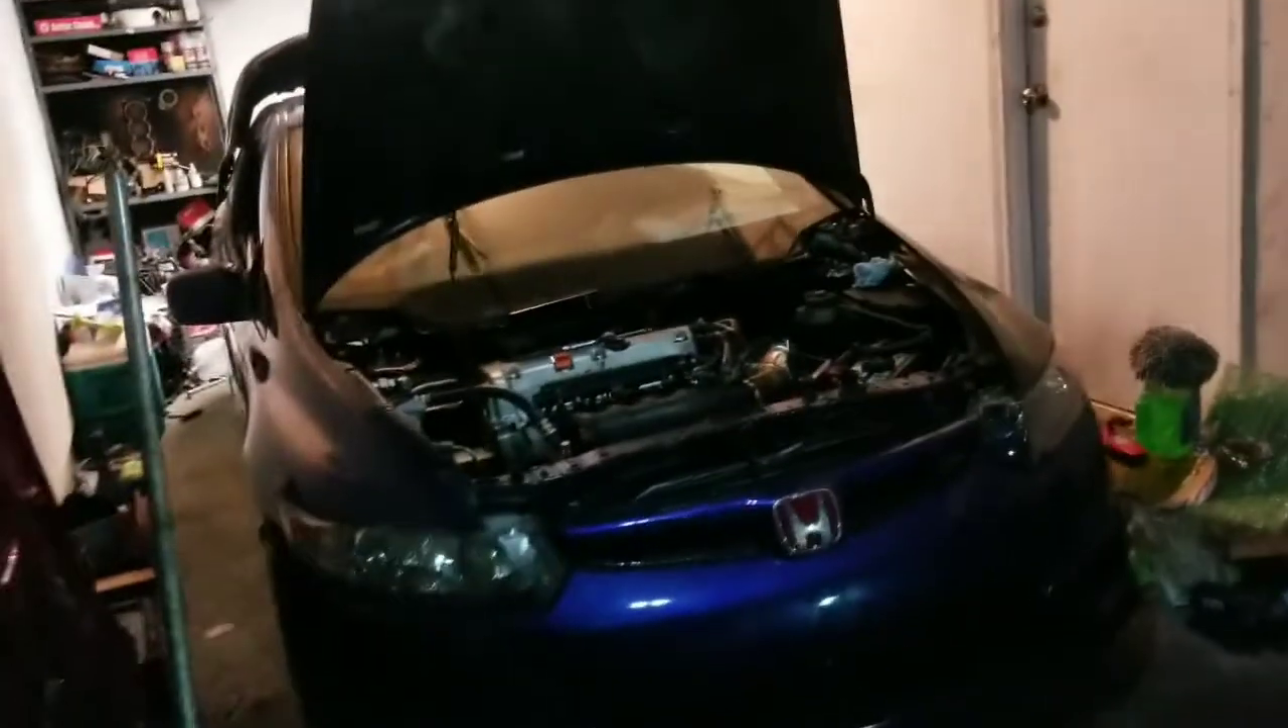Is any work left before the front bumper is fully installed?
No.